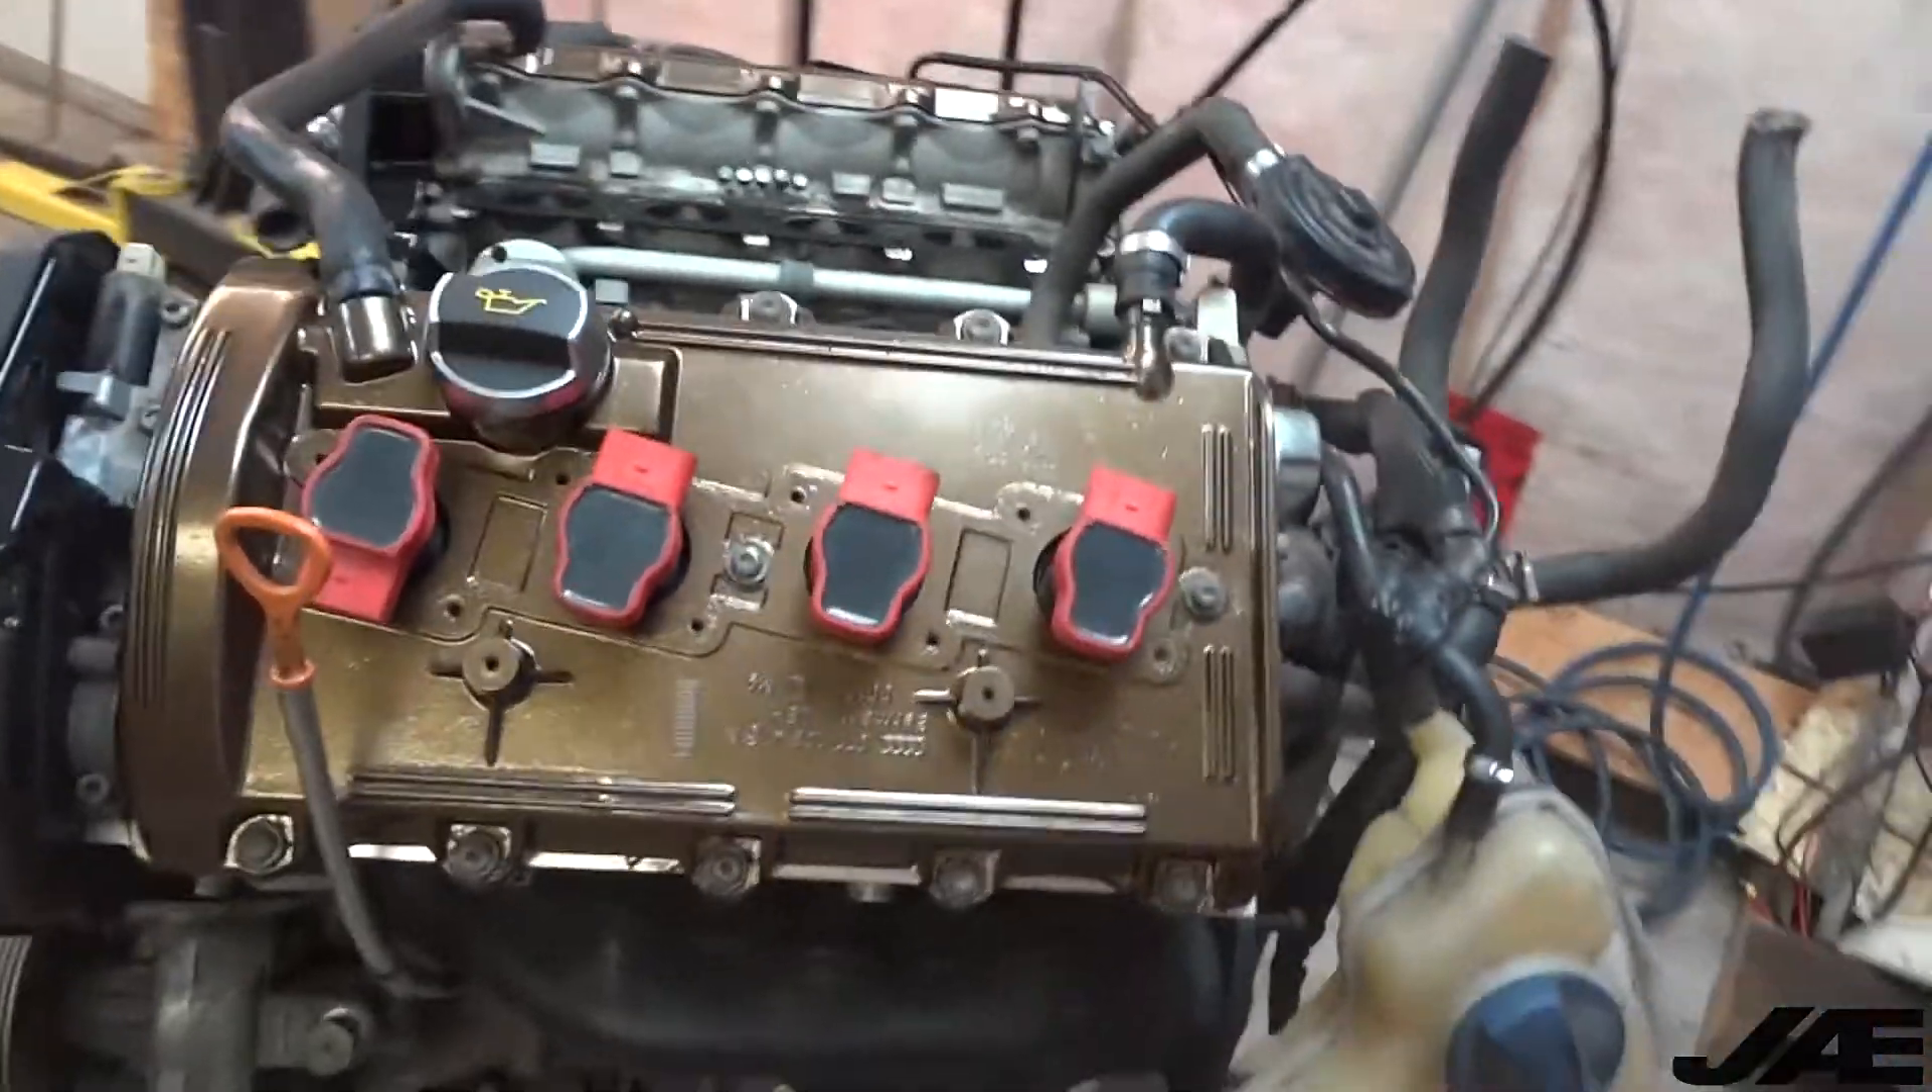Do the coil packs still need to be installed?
No.